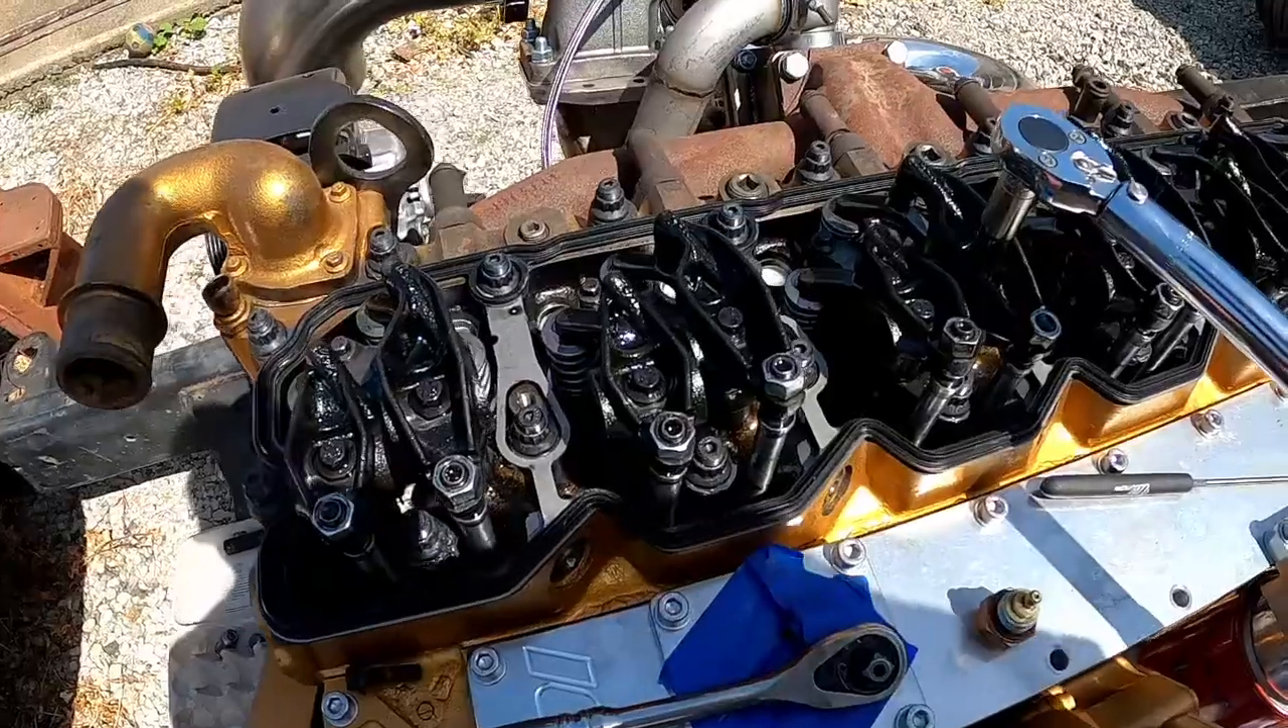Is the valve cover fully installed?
No.